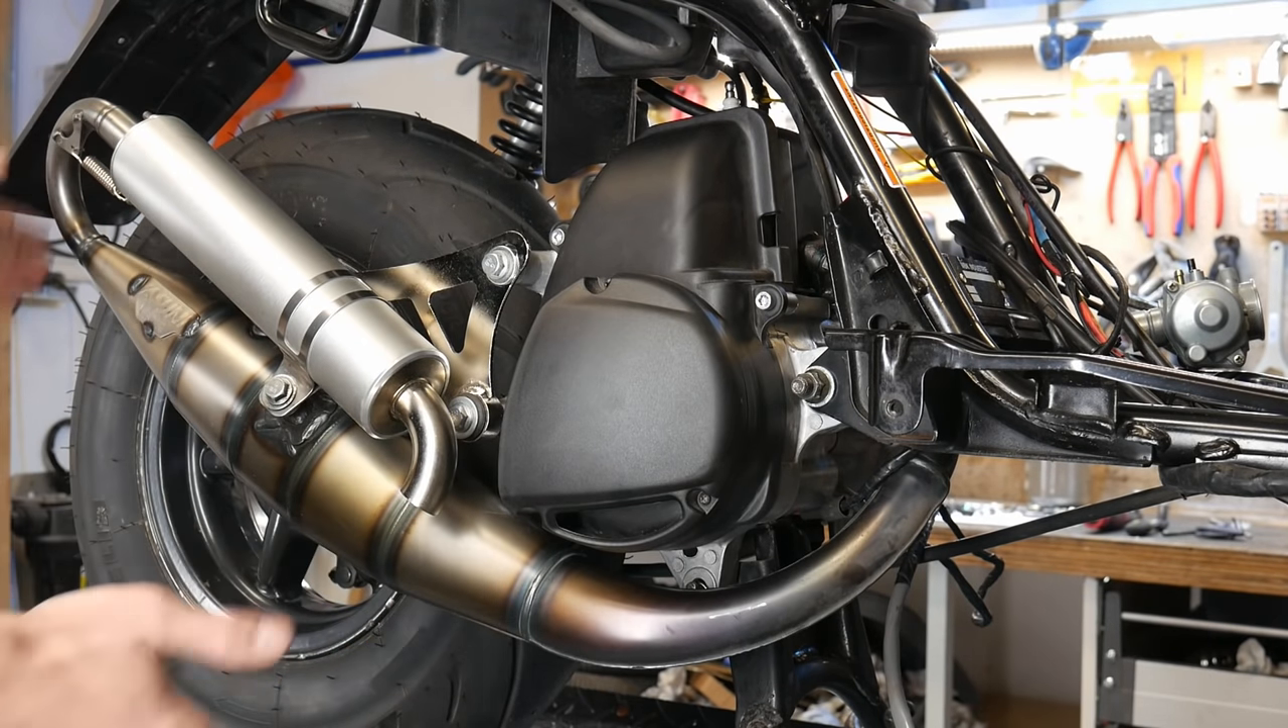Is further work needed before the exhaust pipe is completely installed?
No.